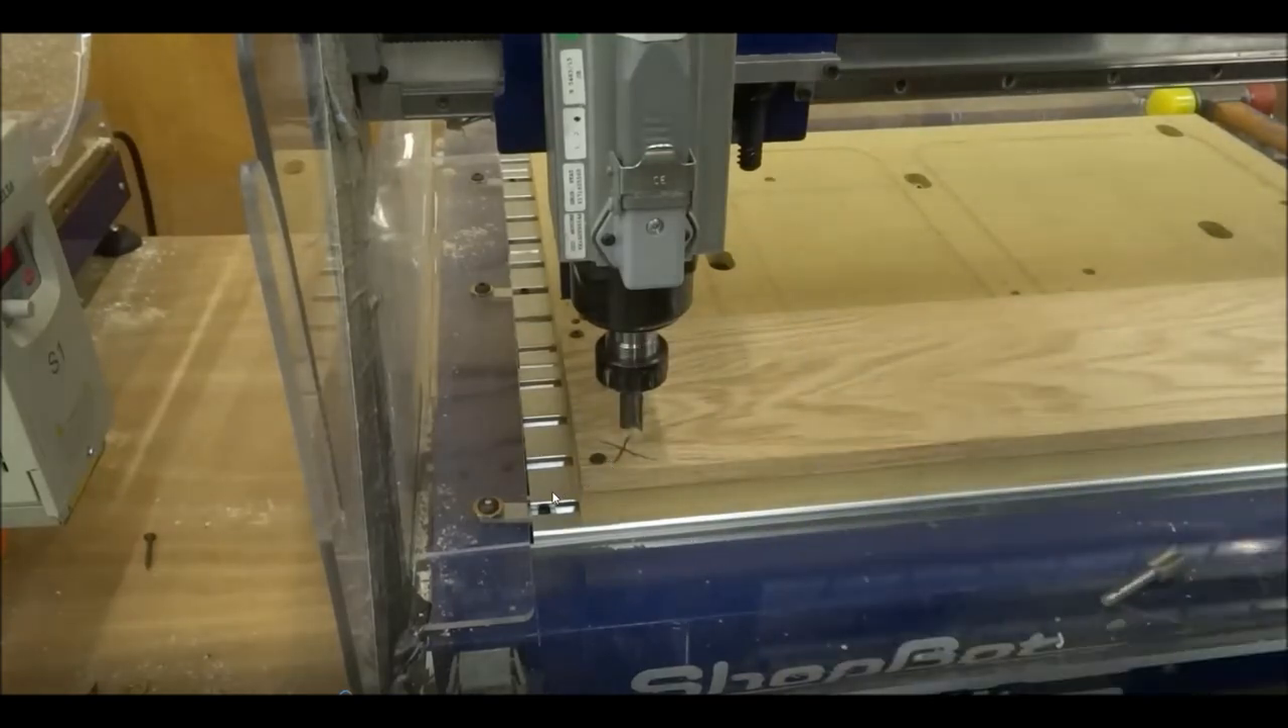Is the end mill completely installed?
Yes.